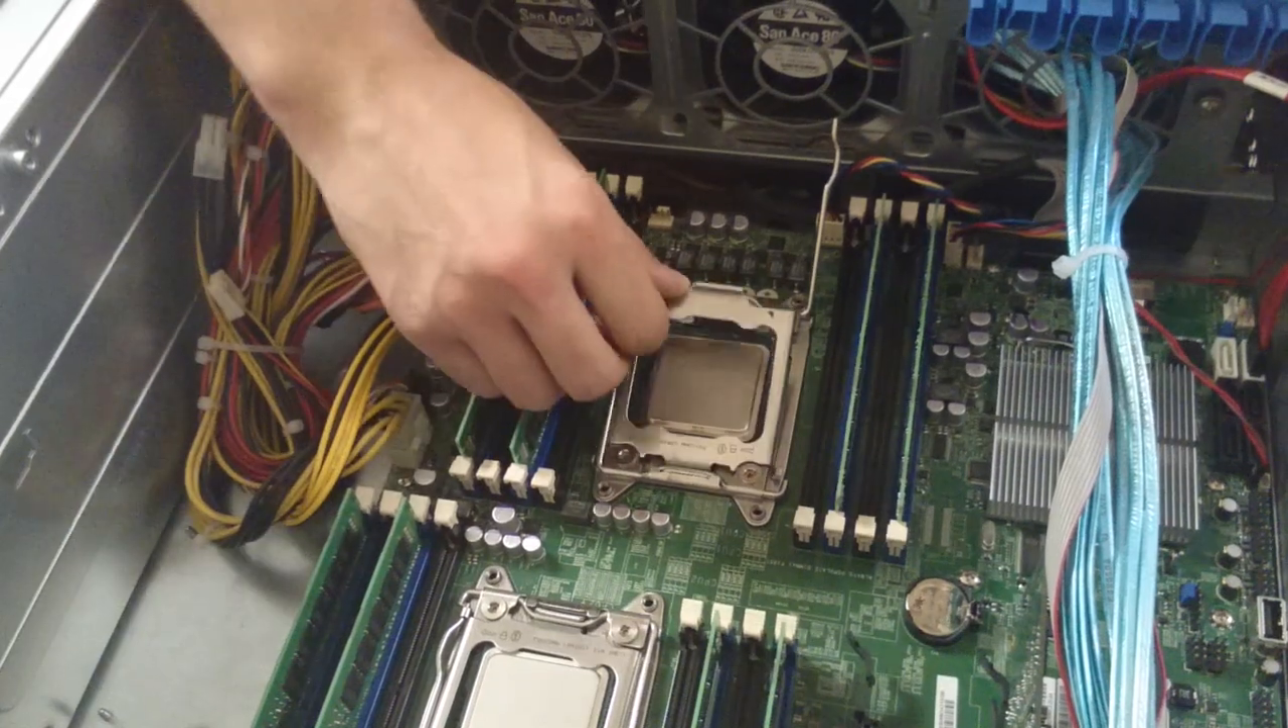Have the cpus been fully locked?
No.